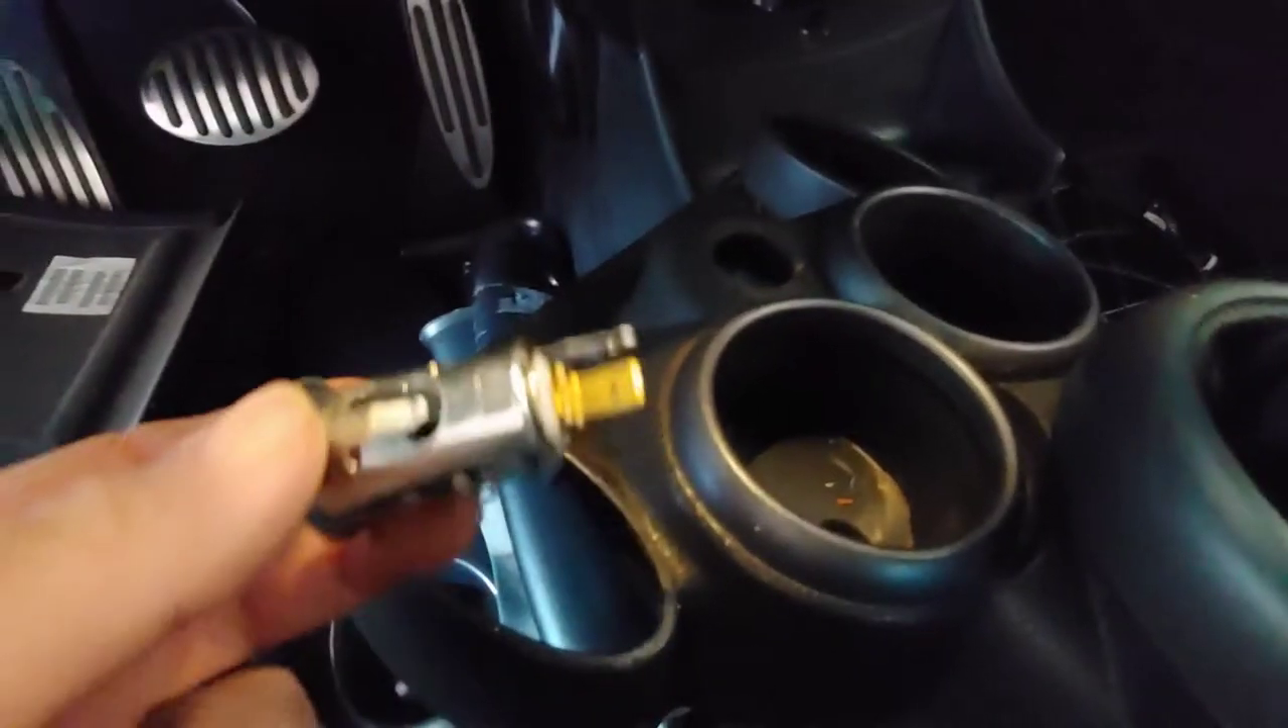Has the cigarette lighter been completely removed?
Yes.